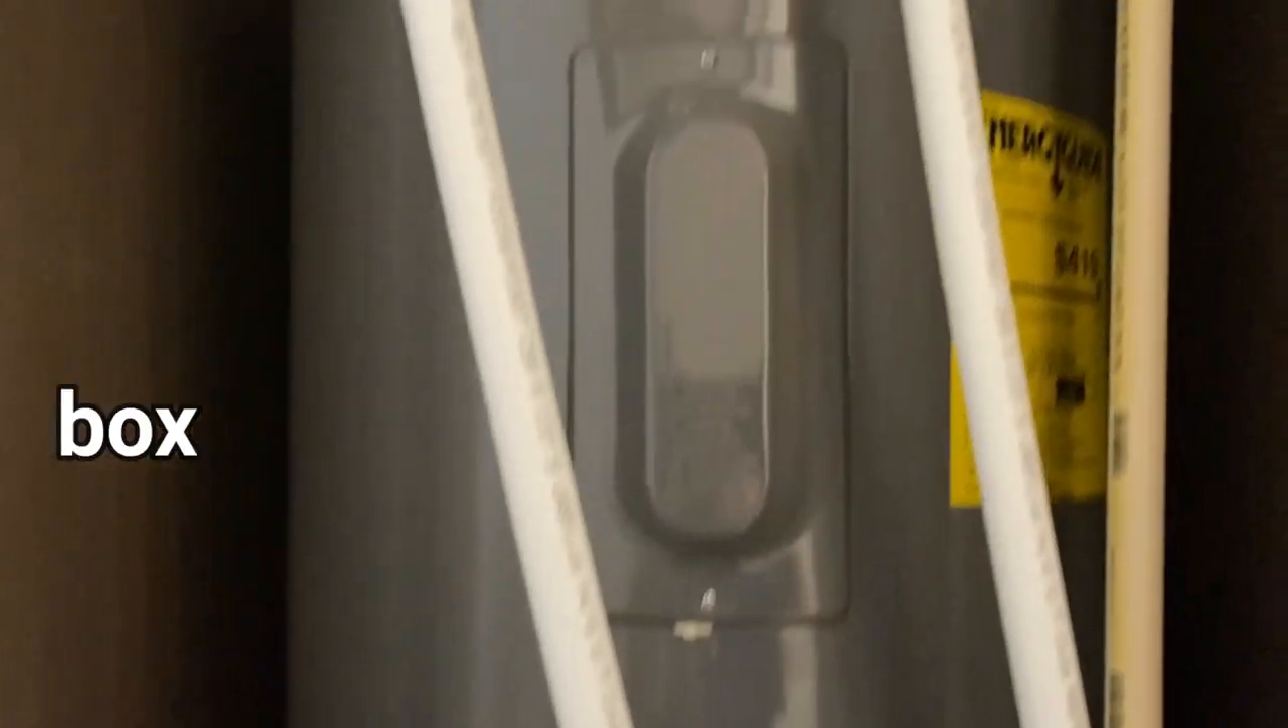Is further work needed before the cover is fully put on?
No.